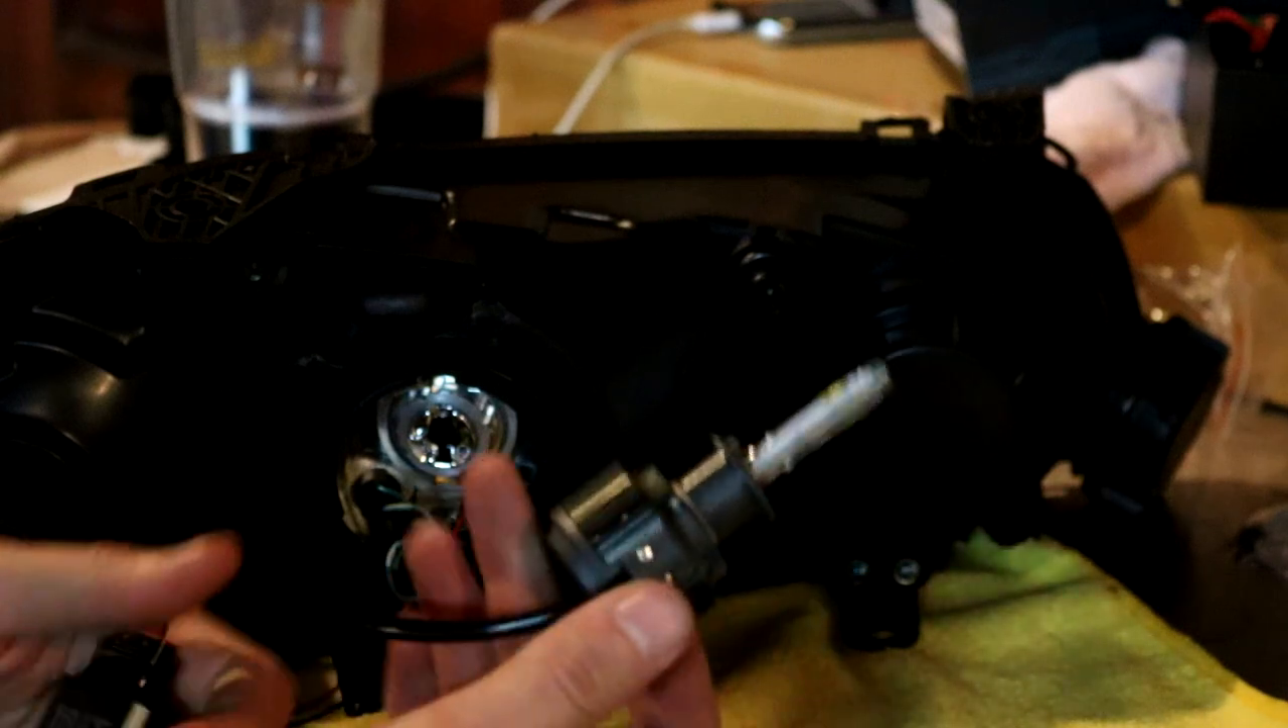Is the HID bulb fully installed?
No.